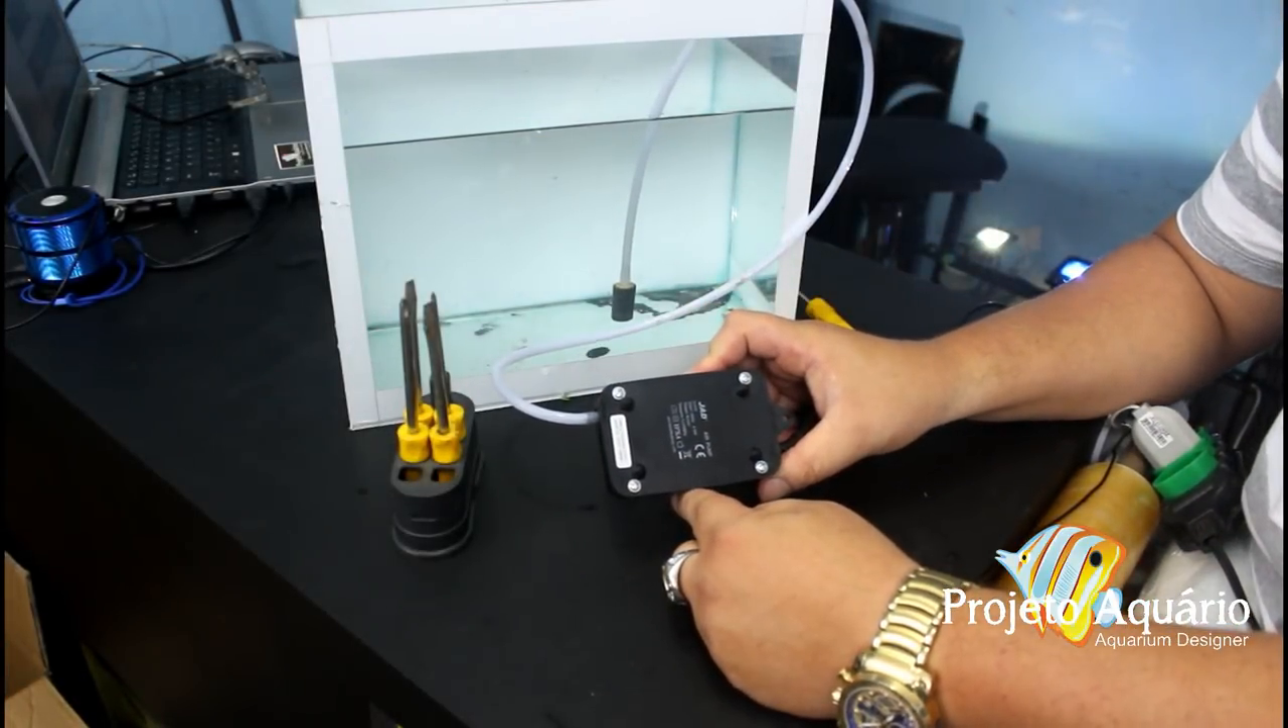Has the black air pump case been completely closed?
Yes.